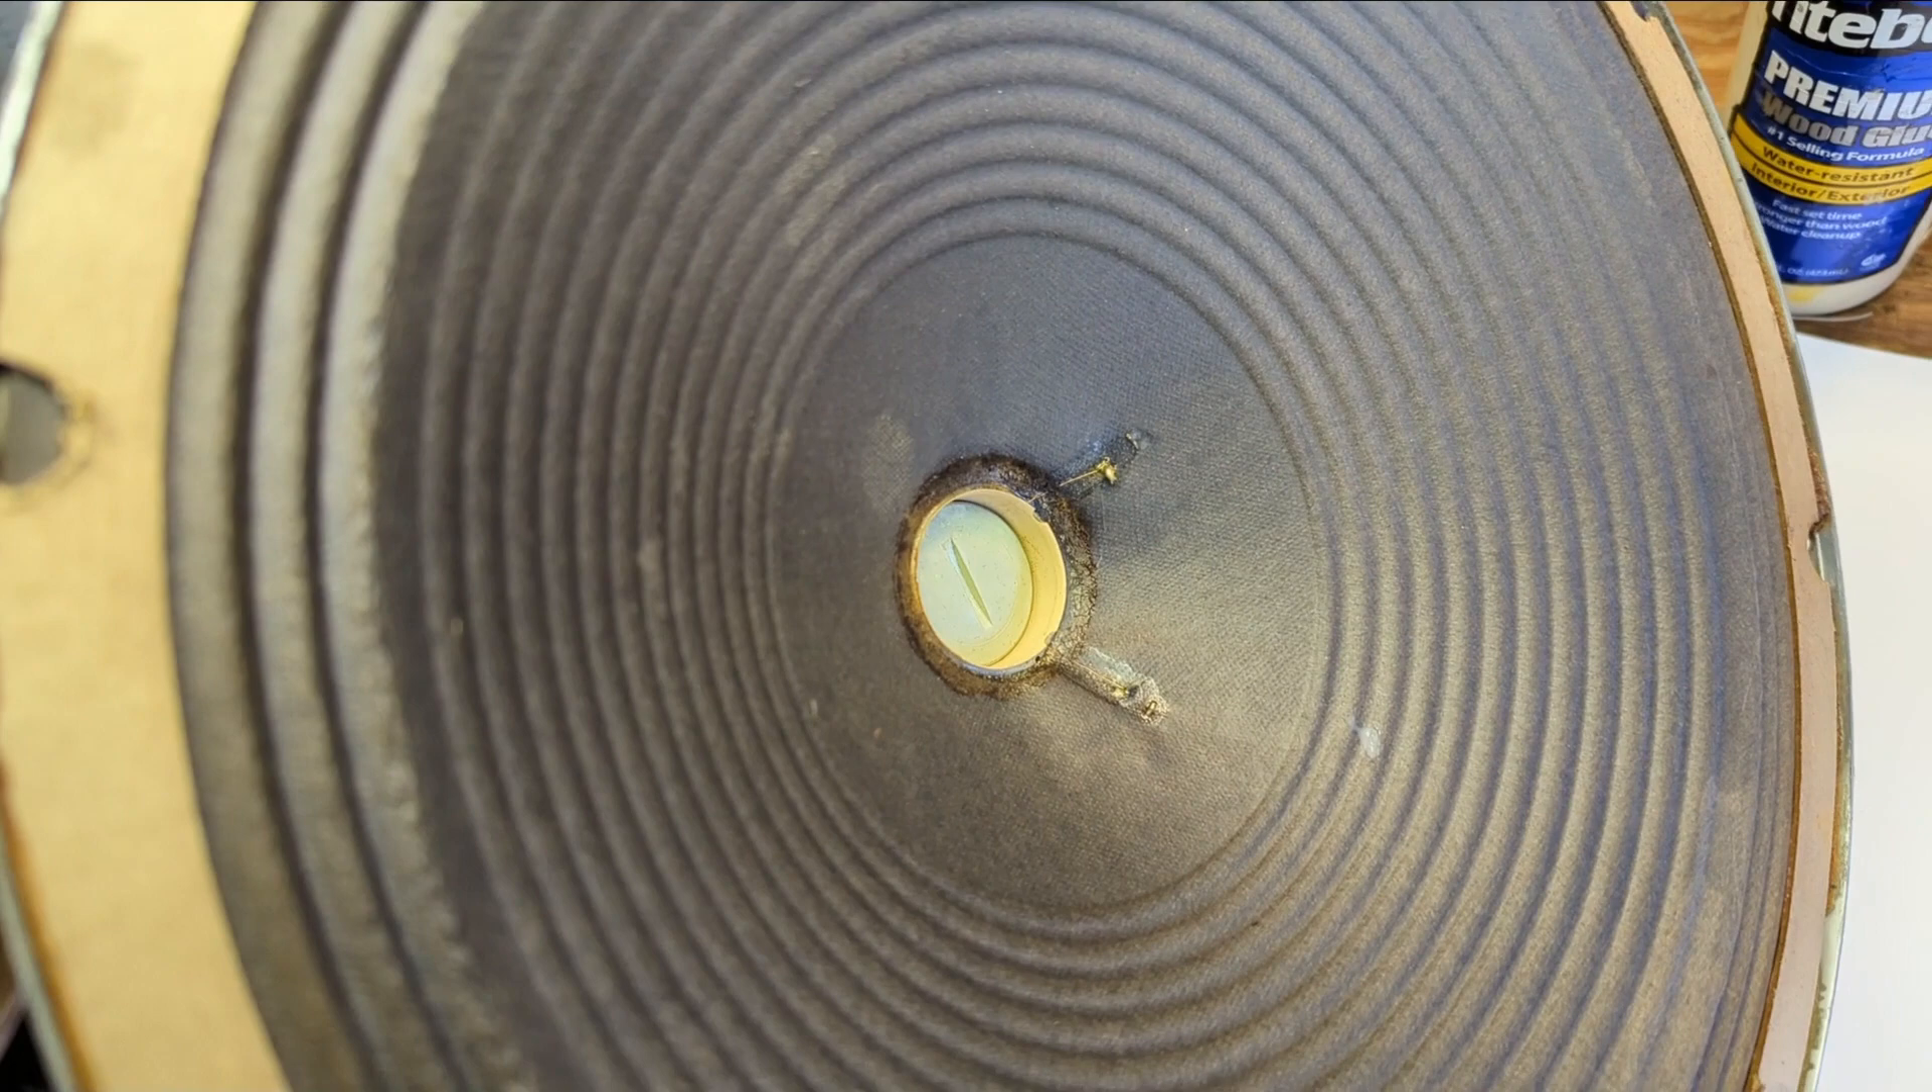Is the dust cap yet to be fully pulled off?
No.